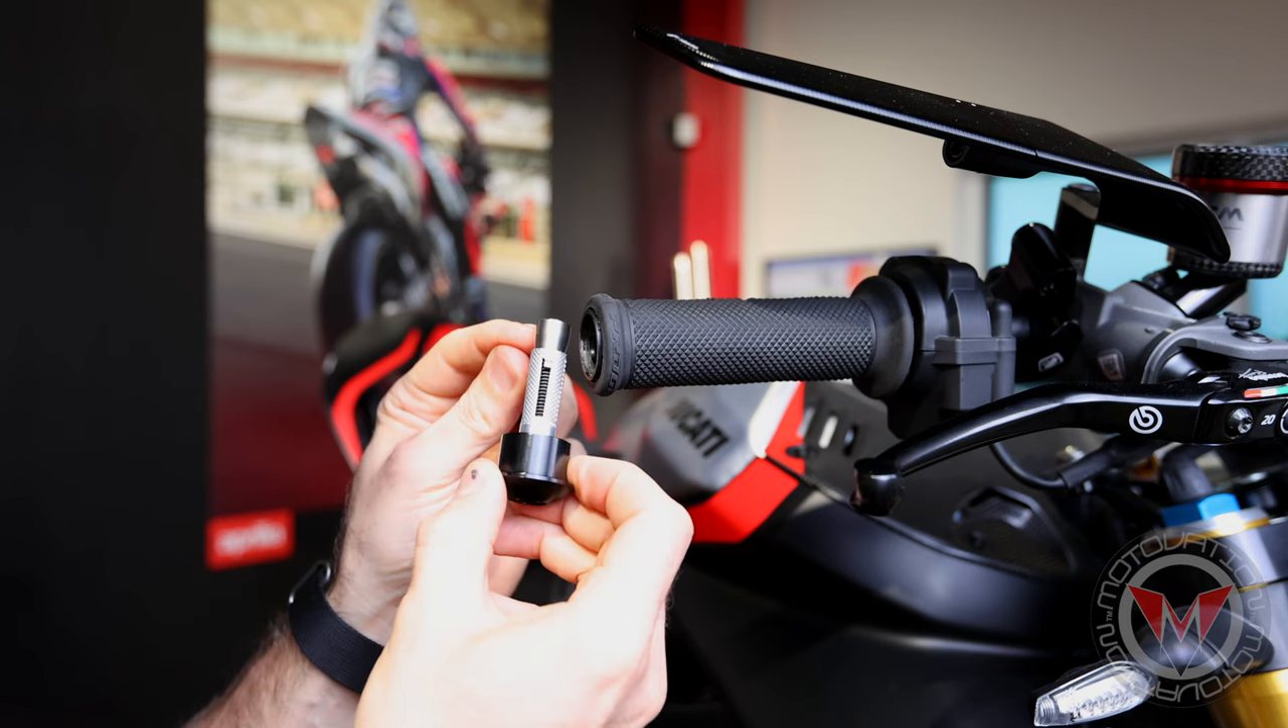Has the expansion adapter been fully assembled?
Yes.